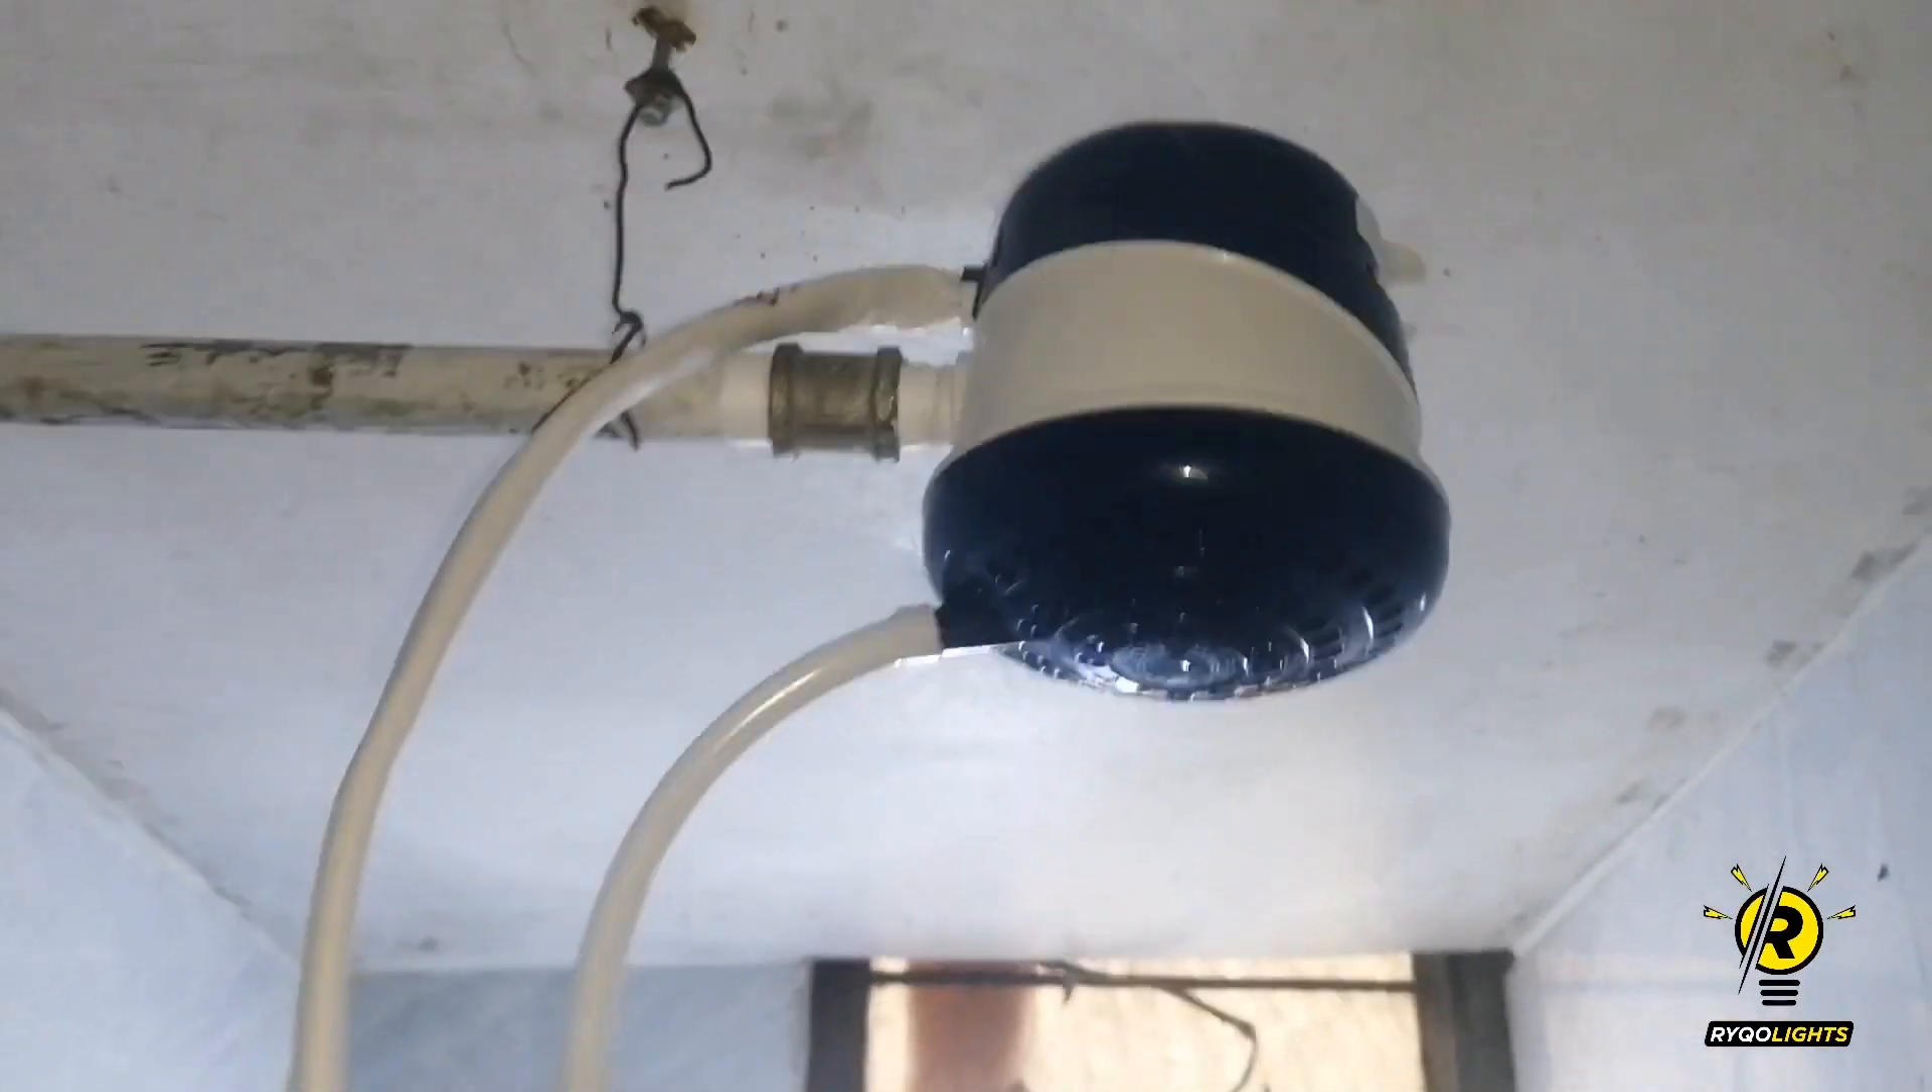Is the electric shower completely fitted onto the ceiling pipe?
Yes.